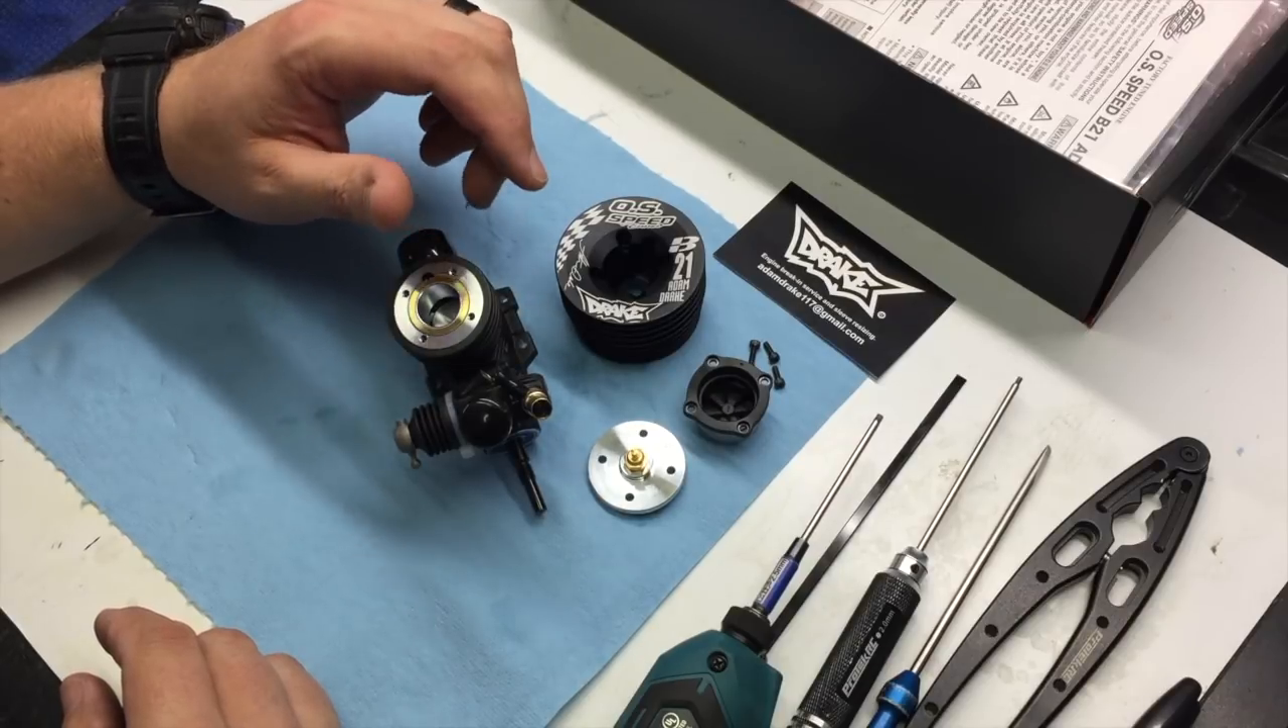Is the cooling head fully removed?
Yes.